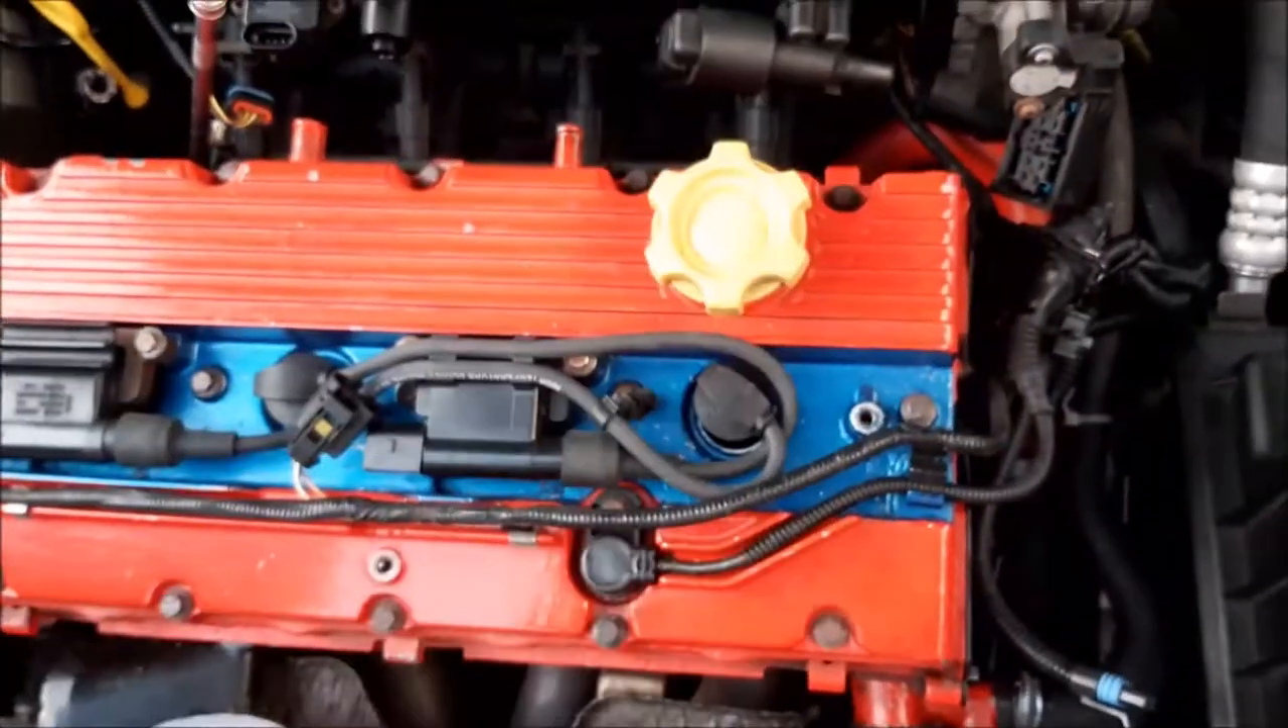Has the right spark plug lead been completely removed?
No.